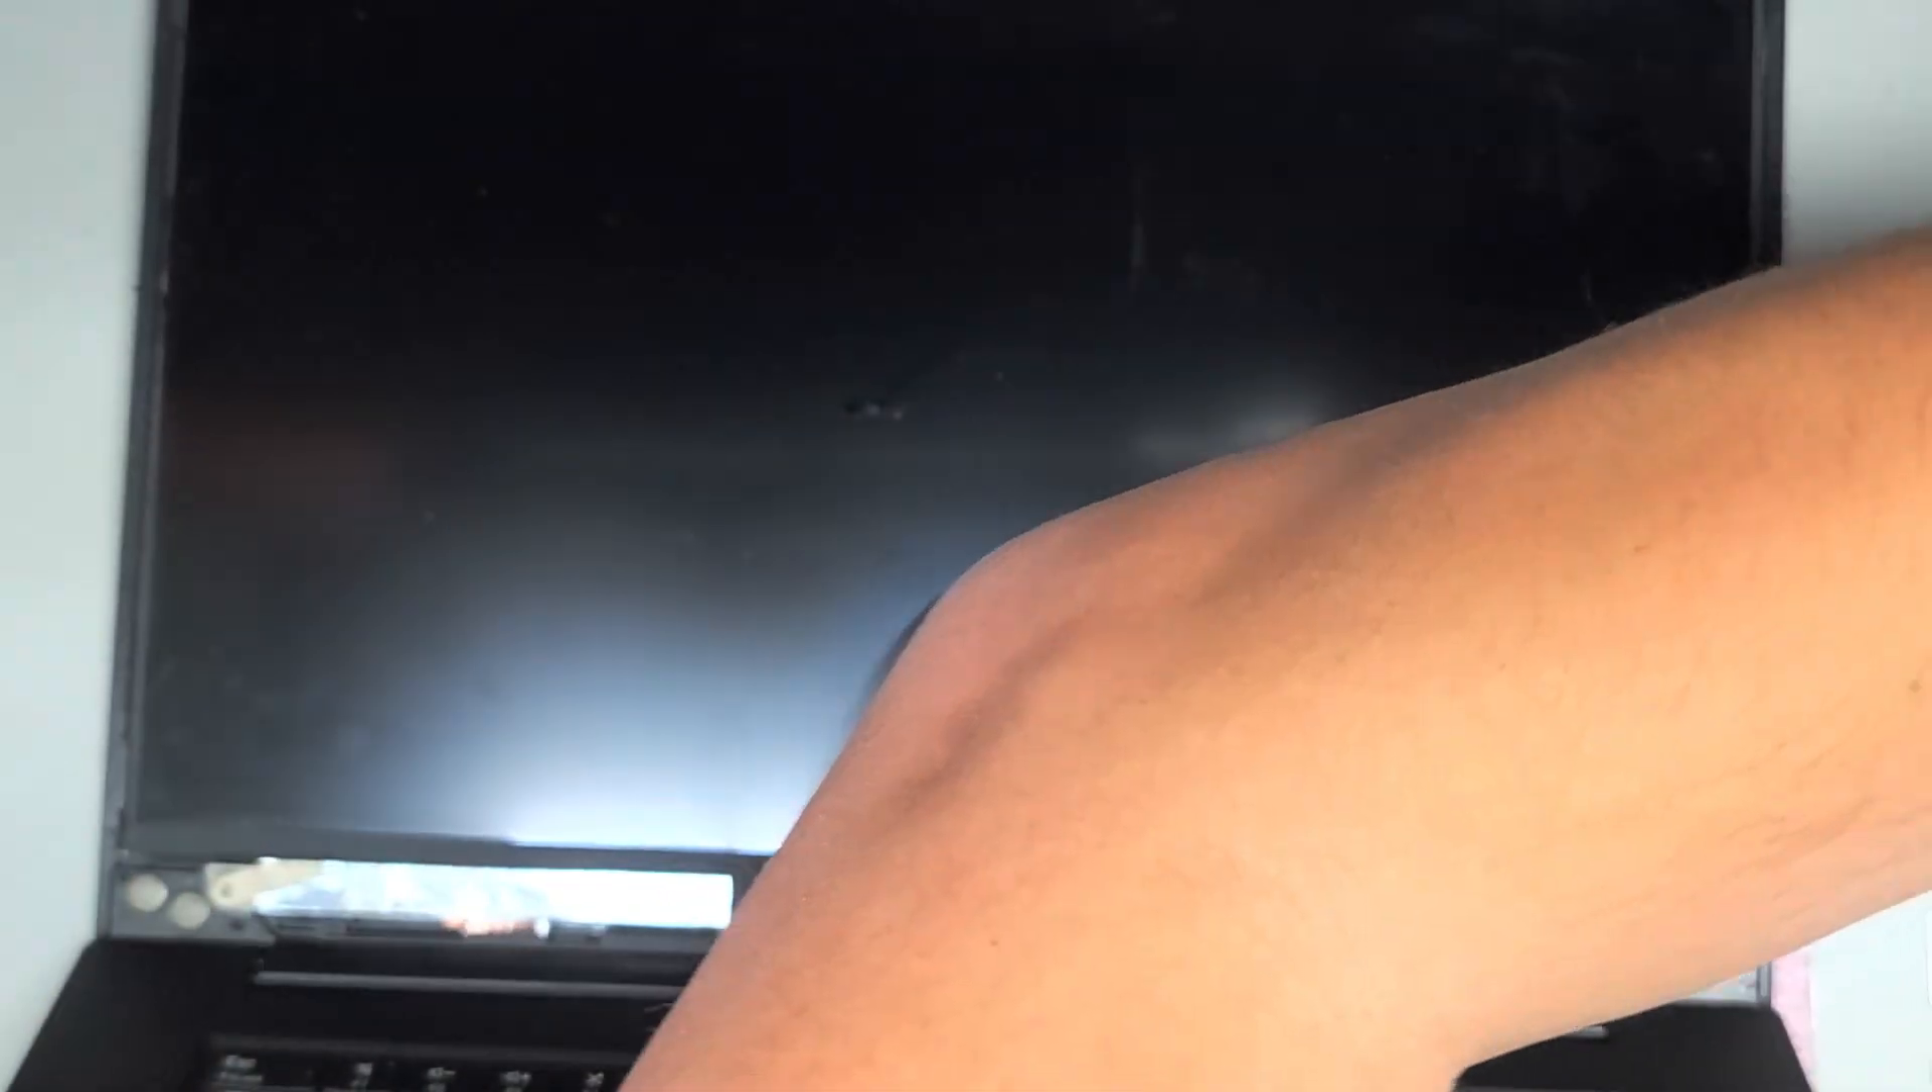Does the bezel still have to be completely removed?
No.